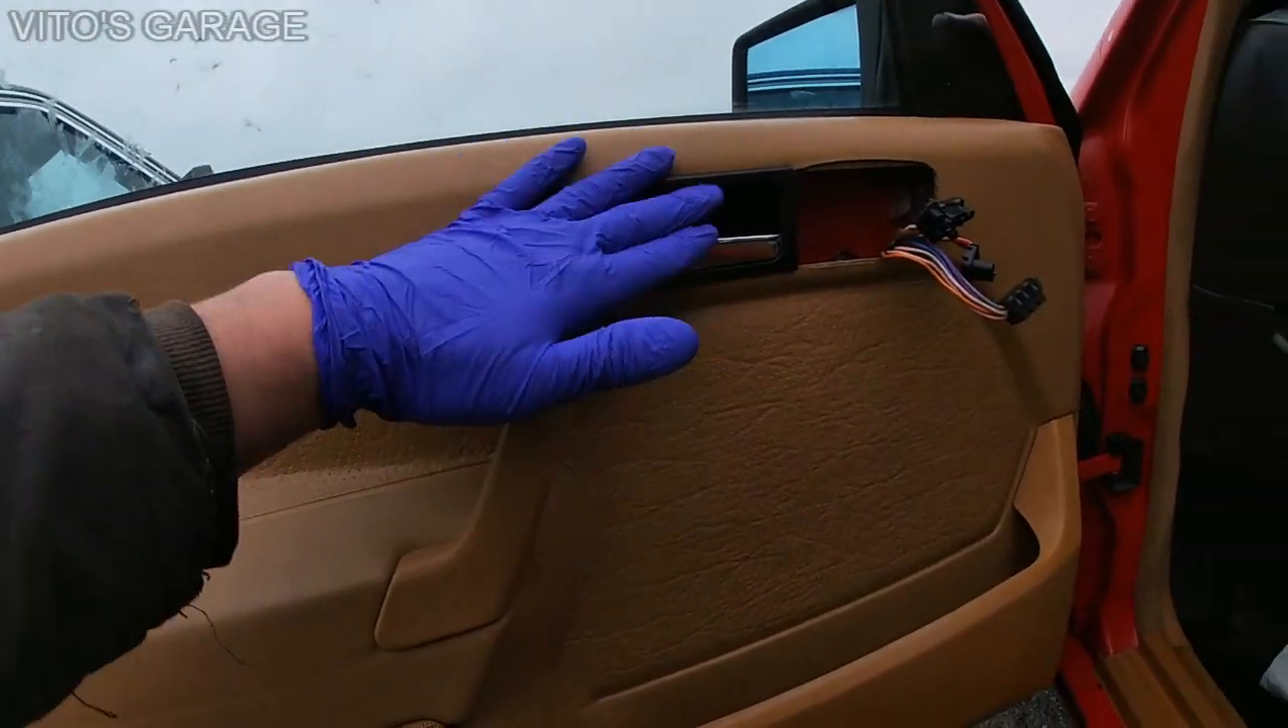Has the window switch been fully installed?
No.